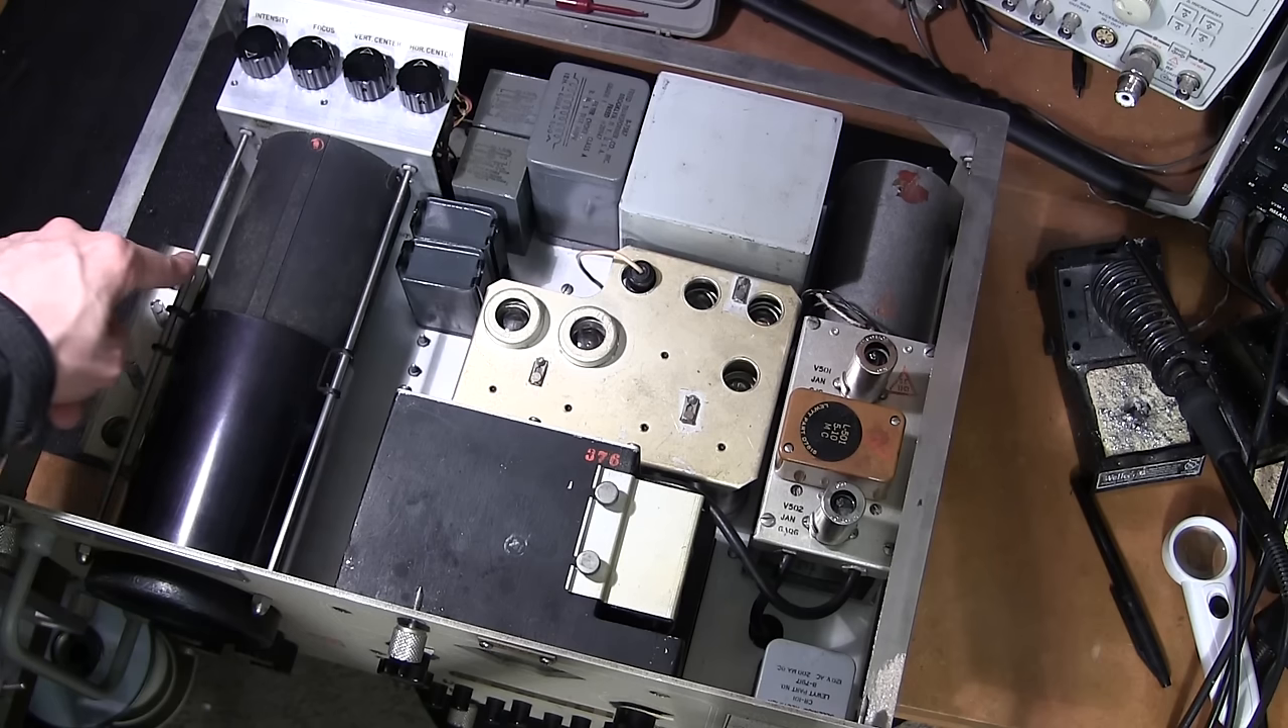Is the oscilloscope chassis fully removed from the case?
Yes.